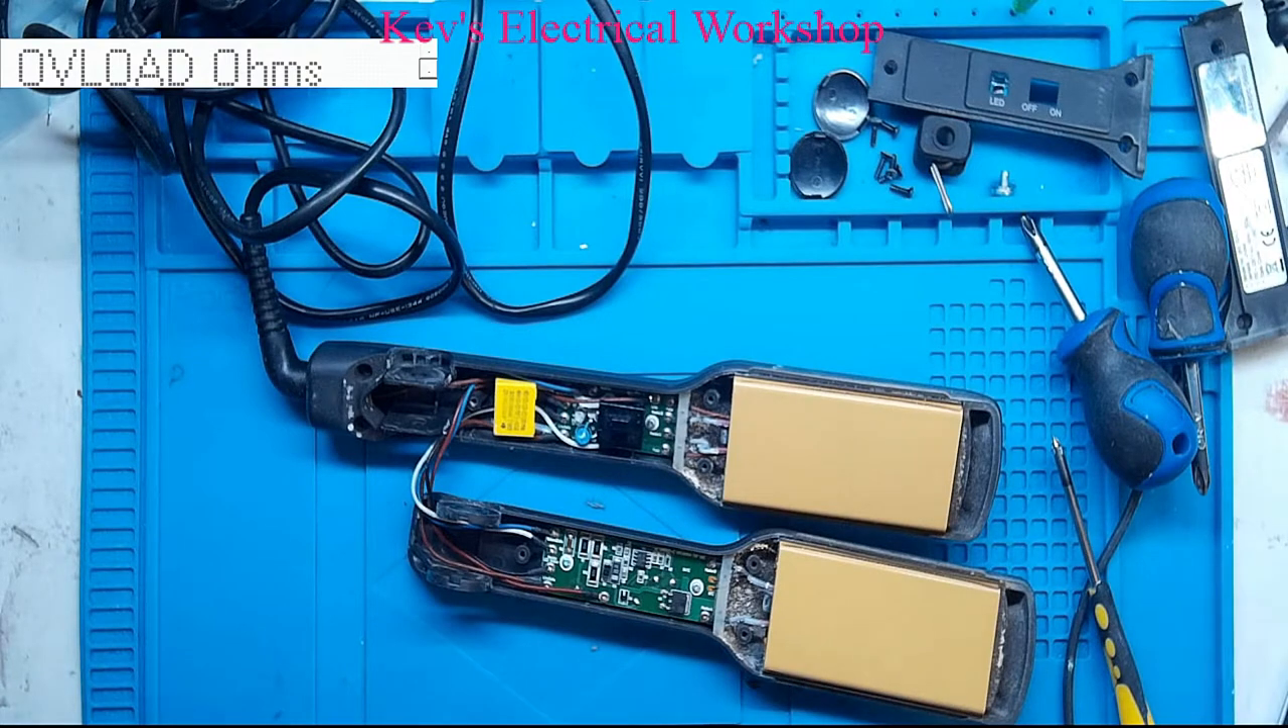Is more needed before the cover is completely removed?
No.